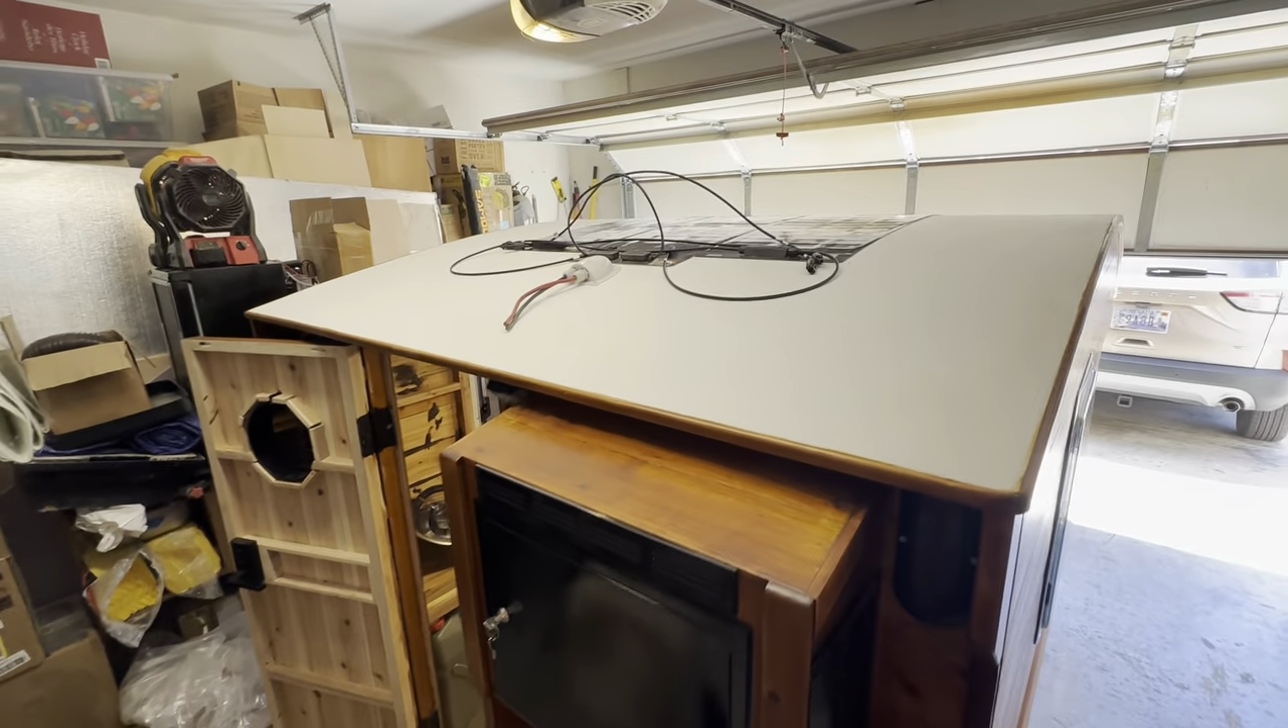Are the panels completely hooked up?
No.